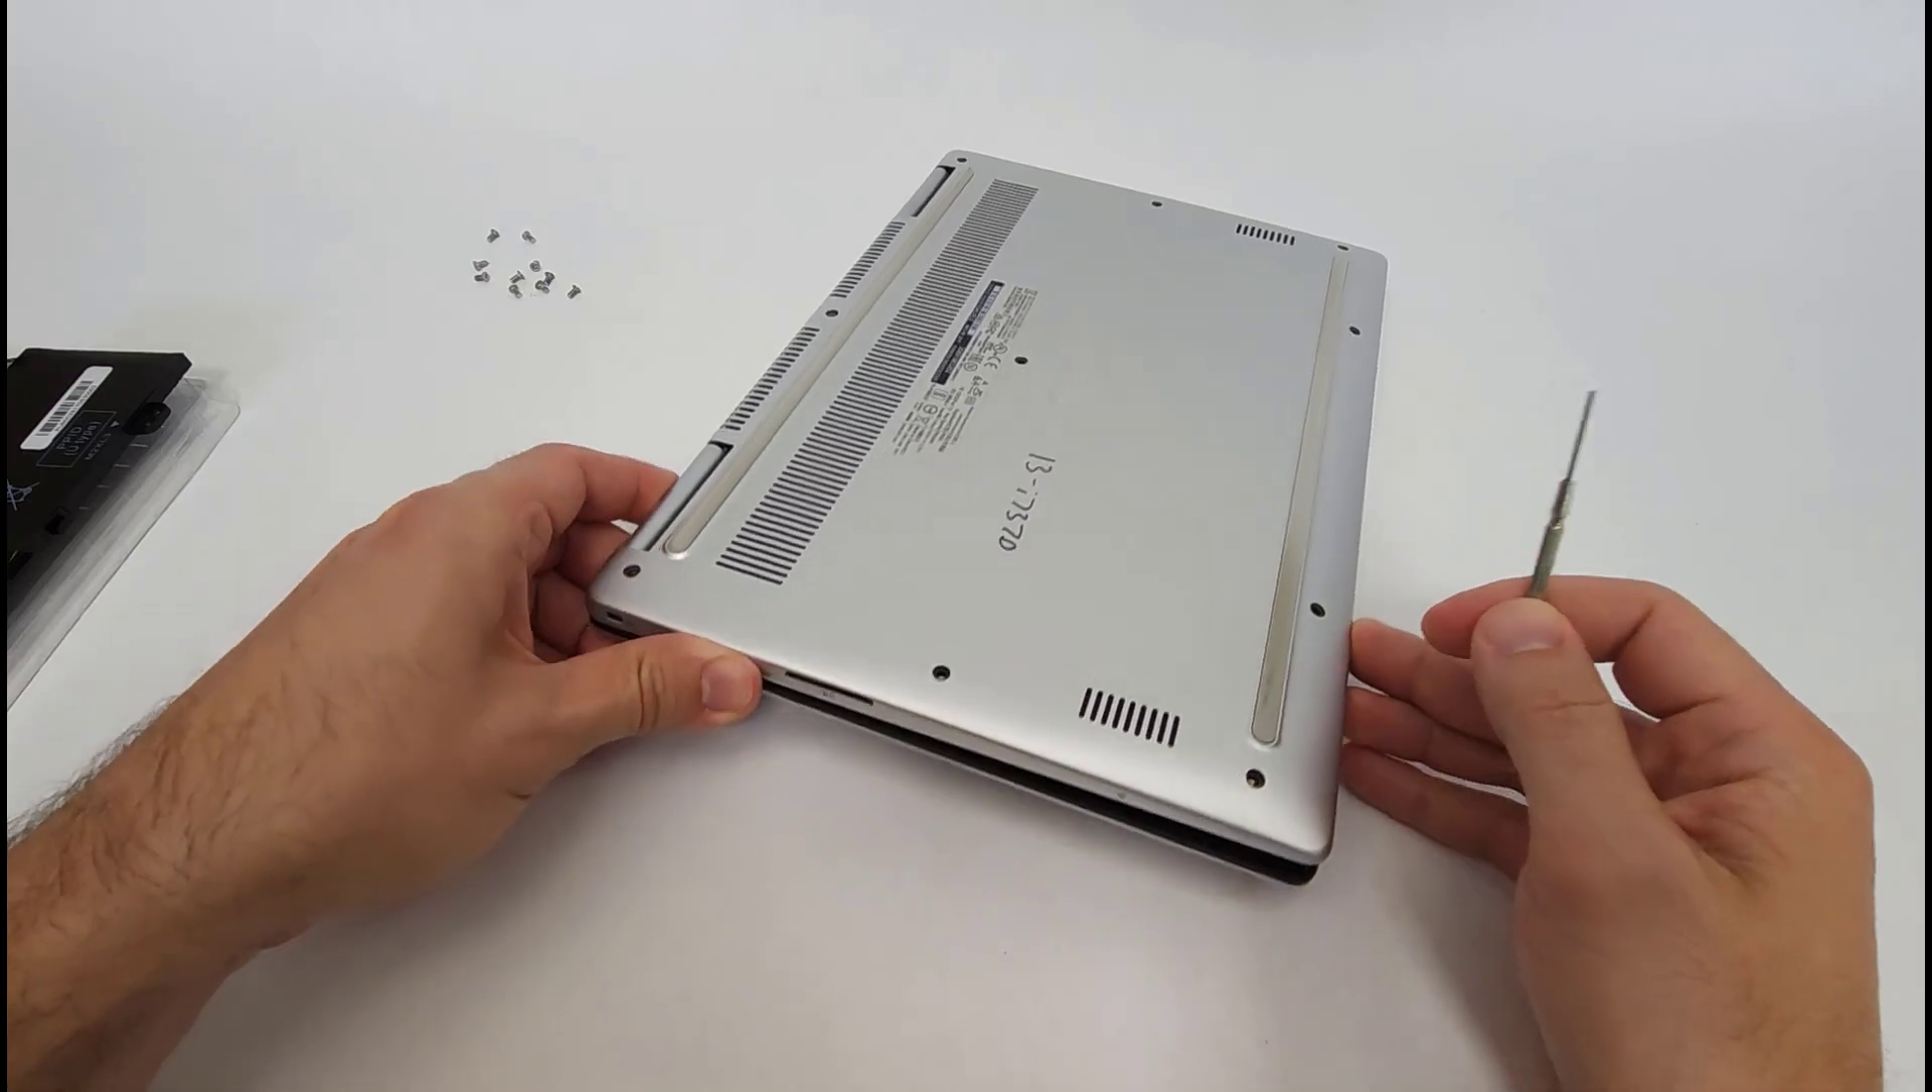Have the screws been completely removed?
Yes.